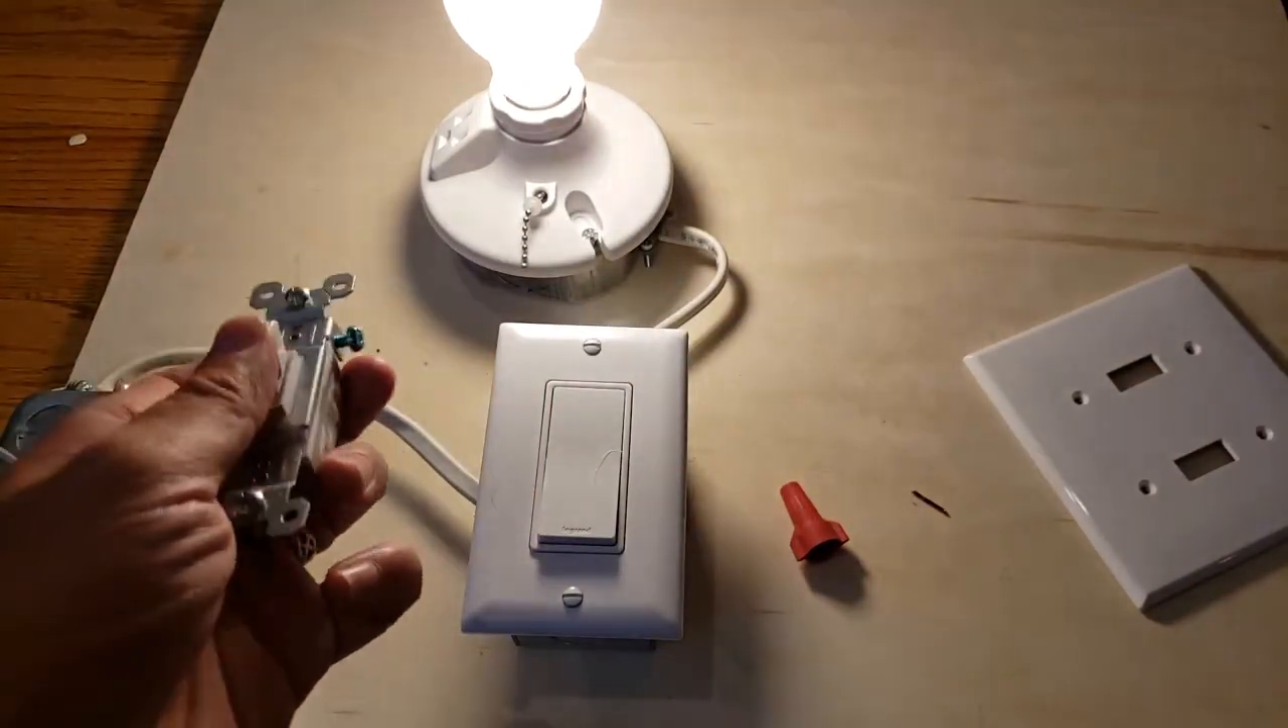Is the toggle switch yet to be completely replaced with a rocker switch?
No.